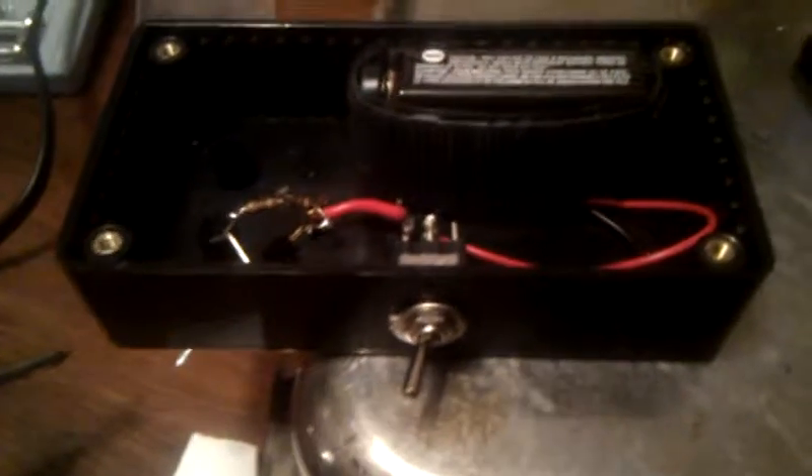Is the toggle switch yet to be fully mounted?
No.